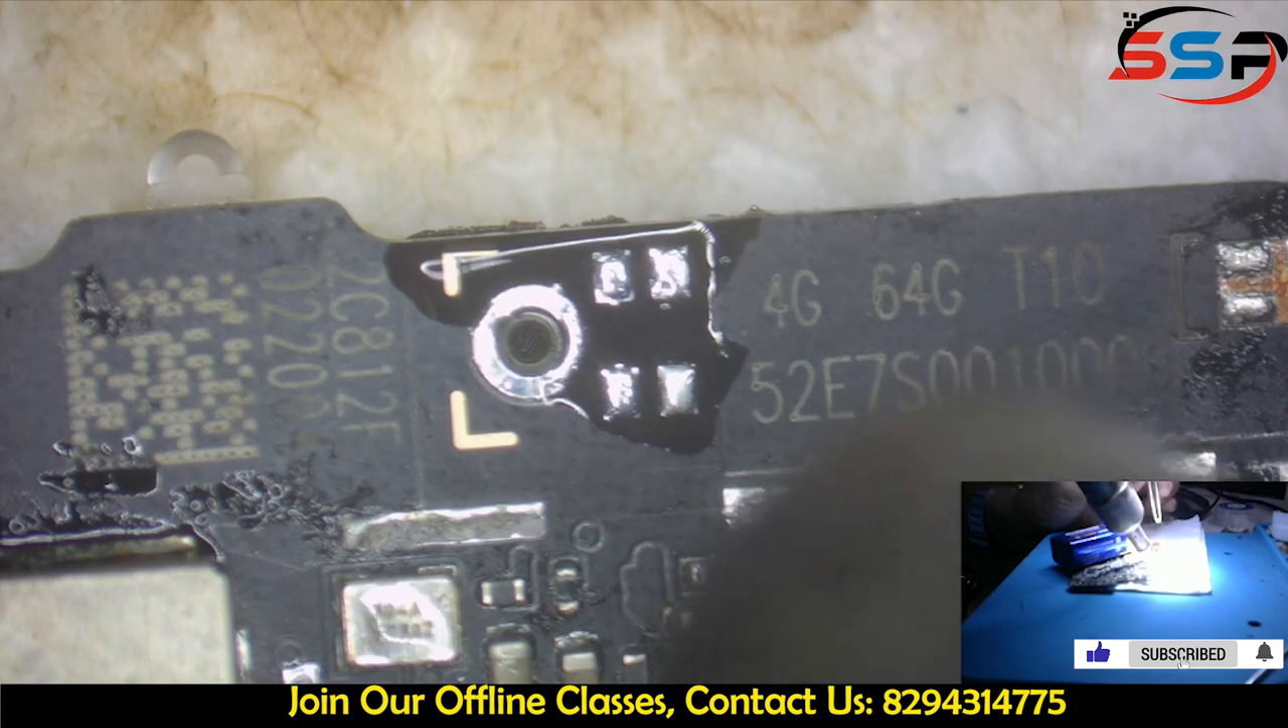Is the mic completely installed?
No.